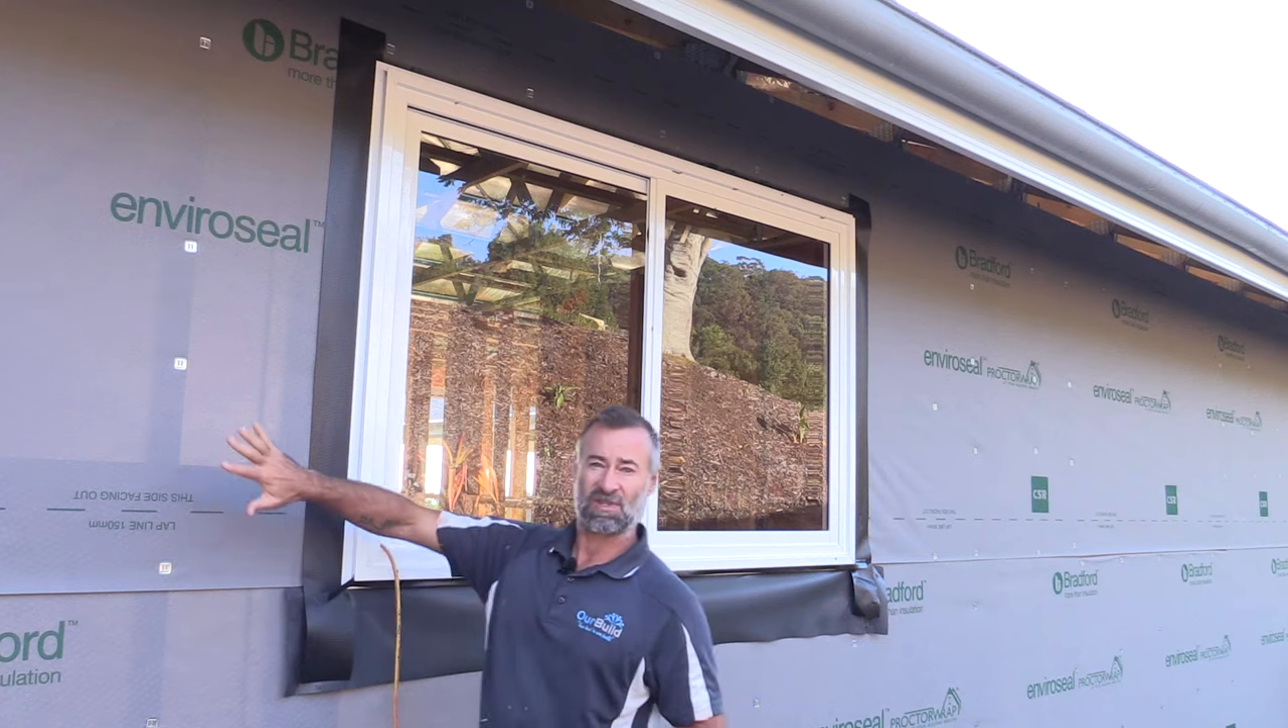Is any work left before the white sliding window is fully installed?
No.